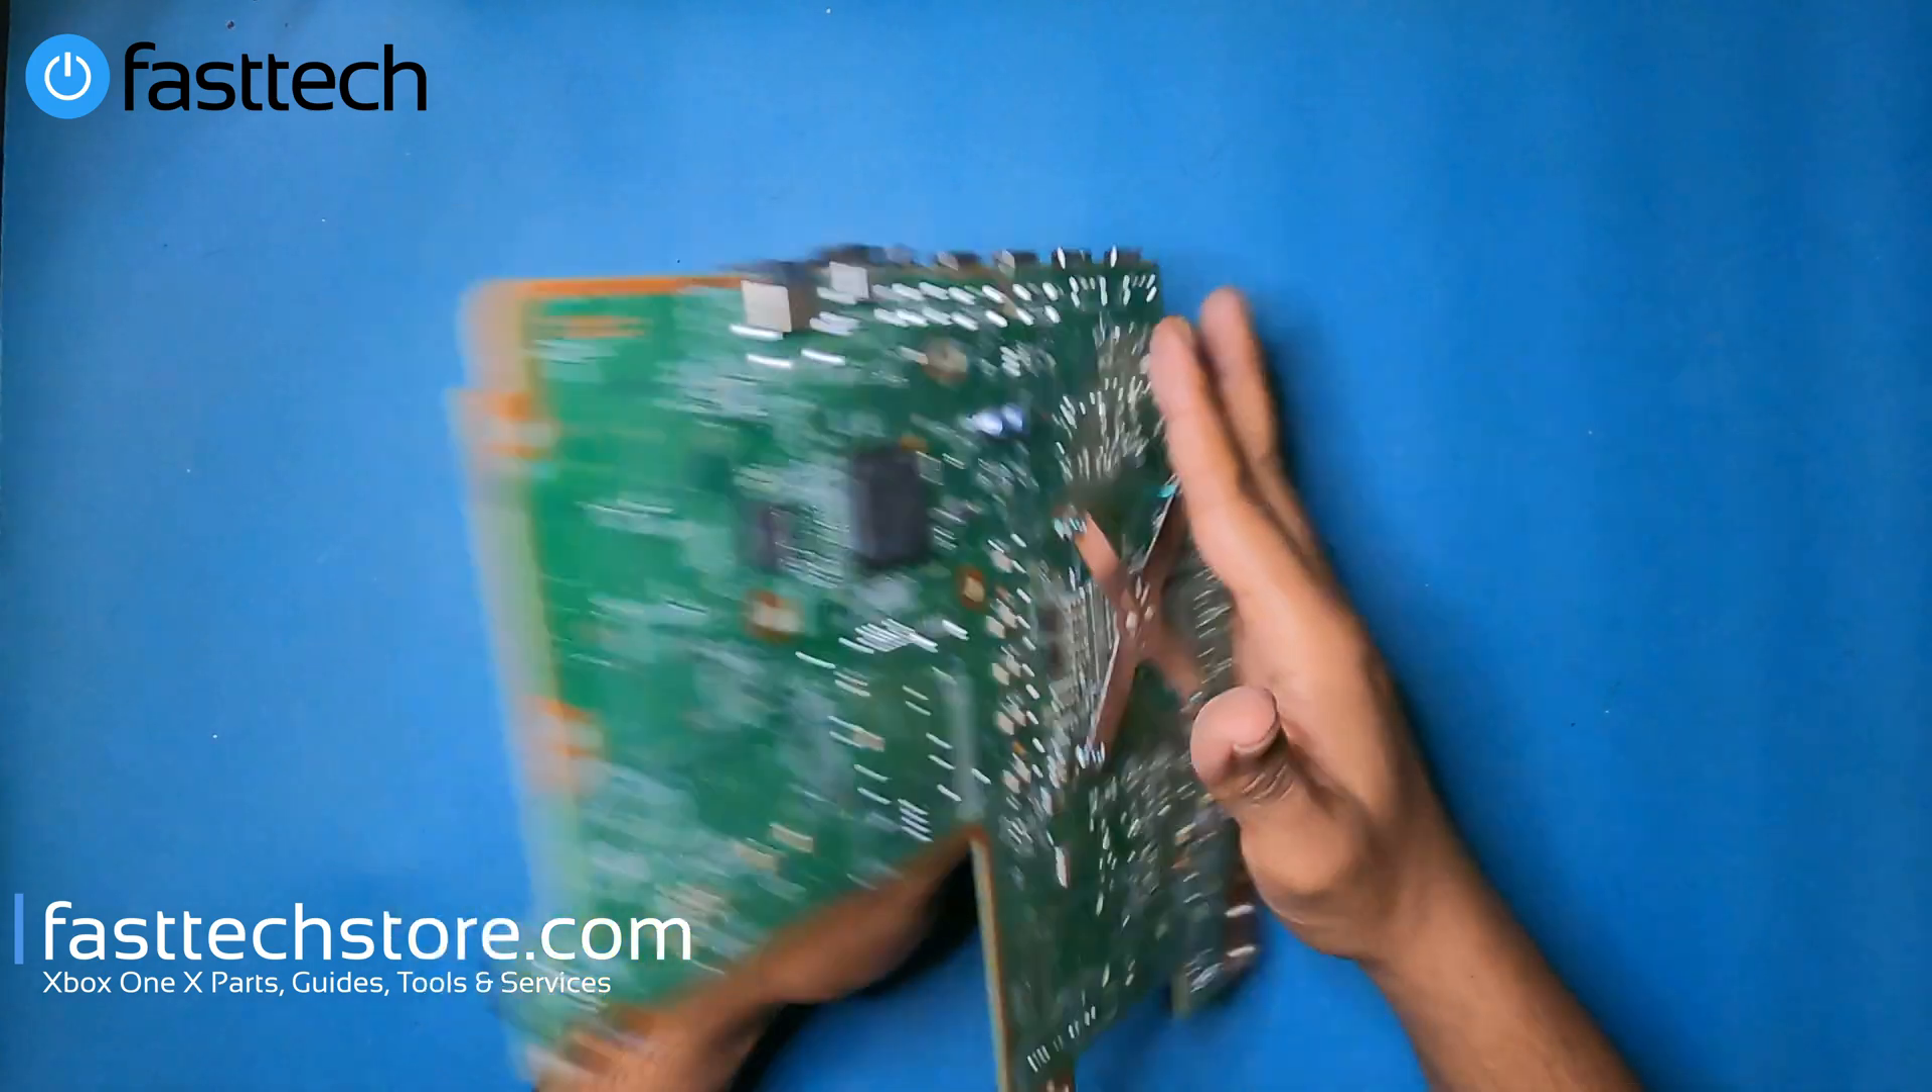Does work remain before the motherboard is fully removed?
No.